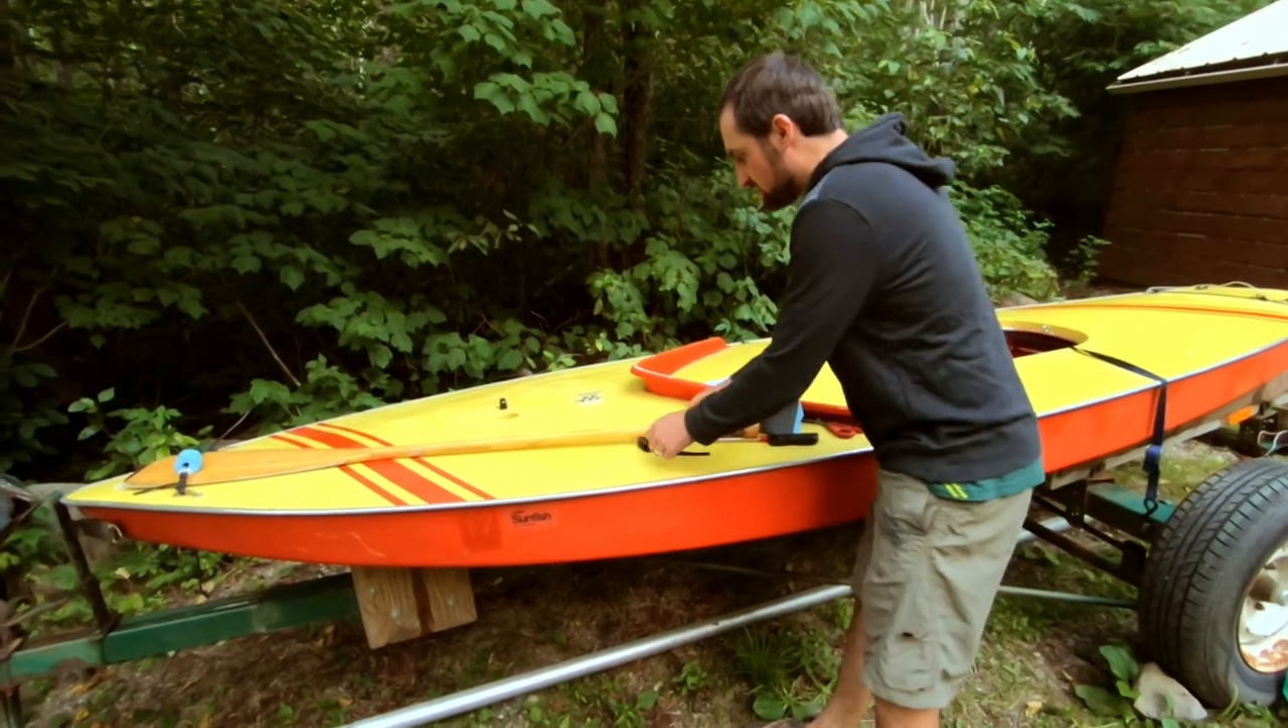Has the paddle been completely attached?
No.